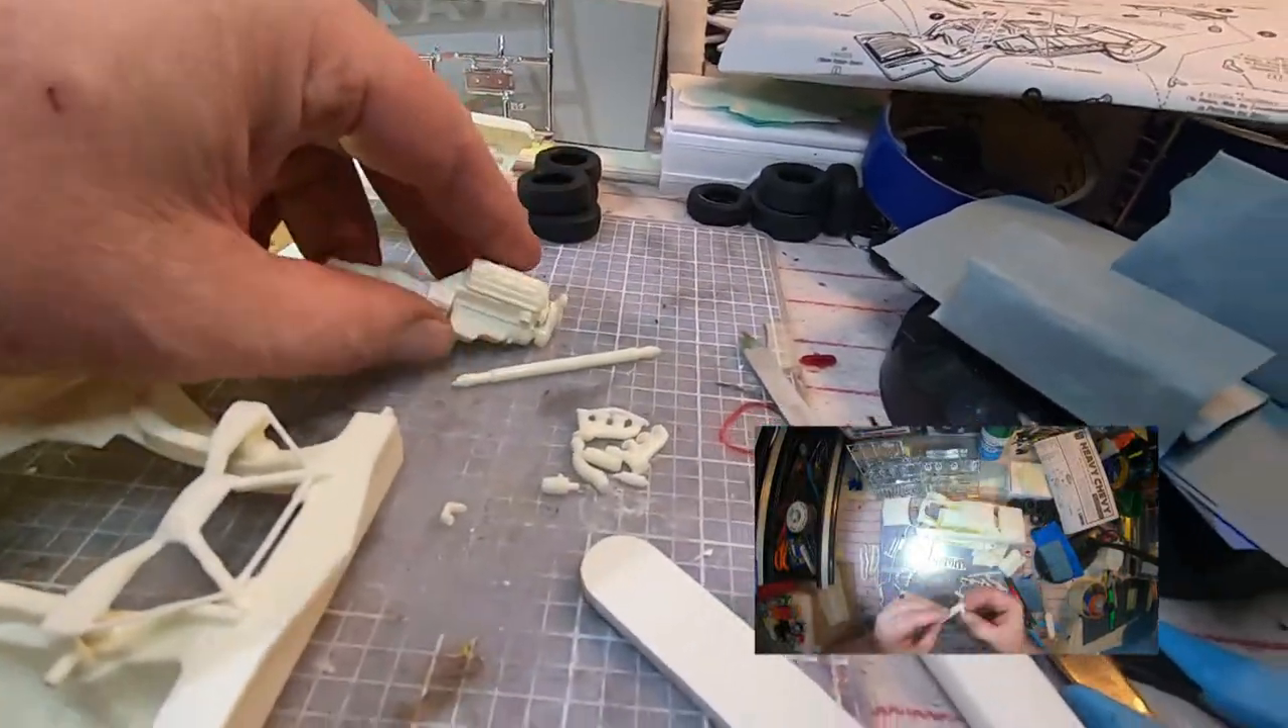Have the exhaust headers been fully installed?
No.